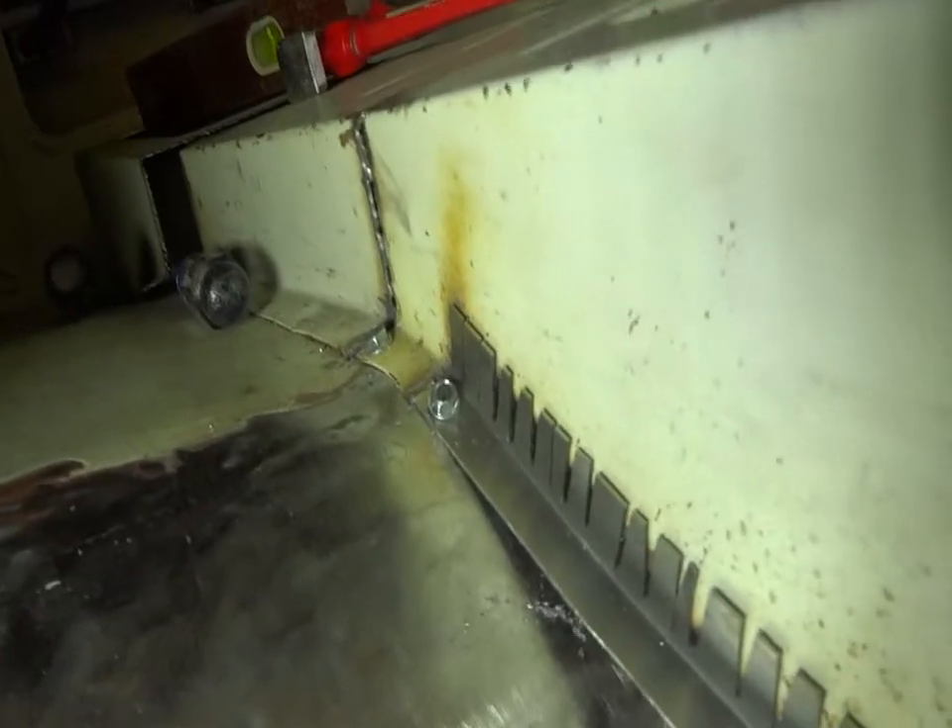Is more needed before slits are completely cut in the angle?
No.